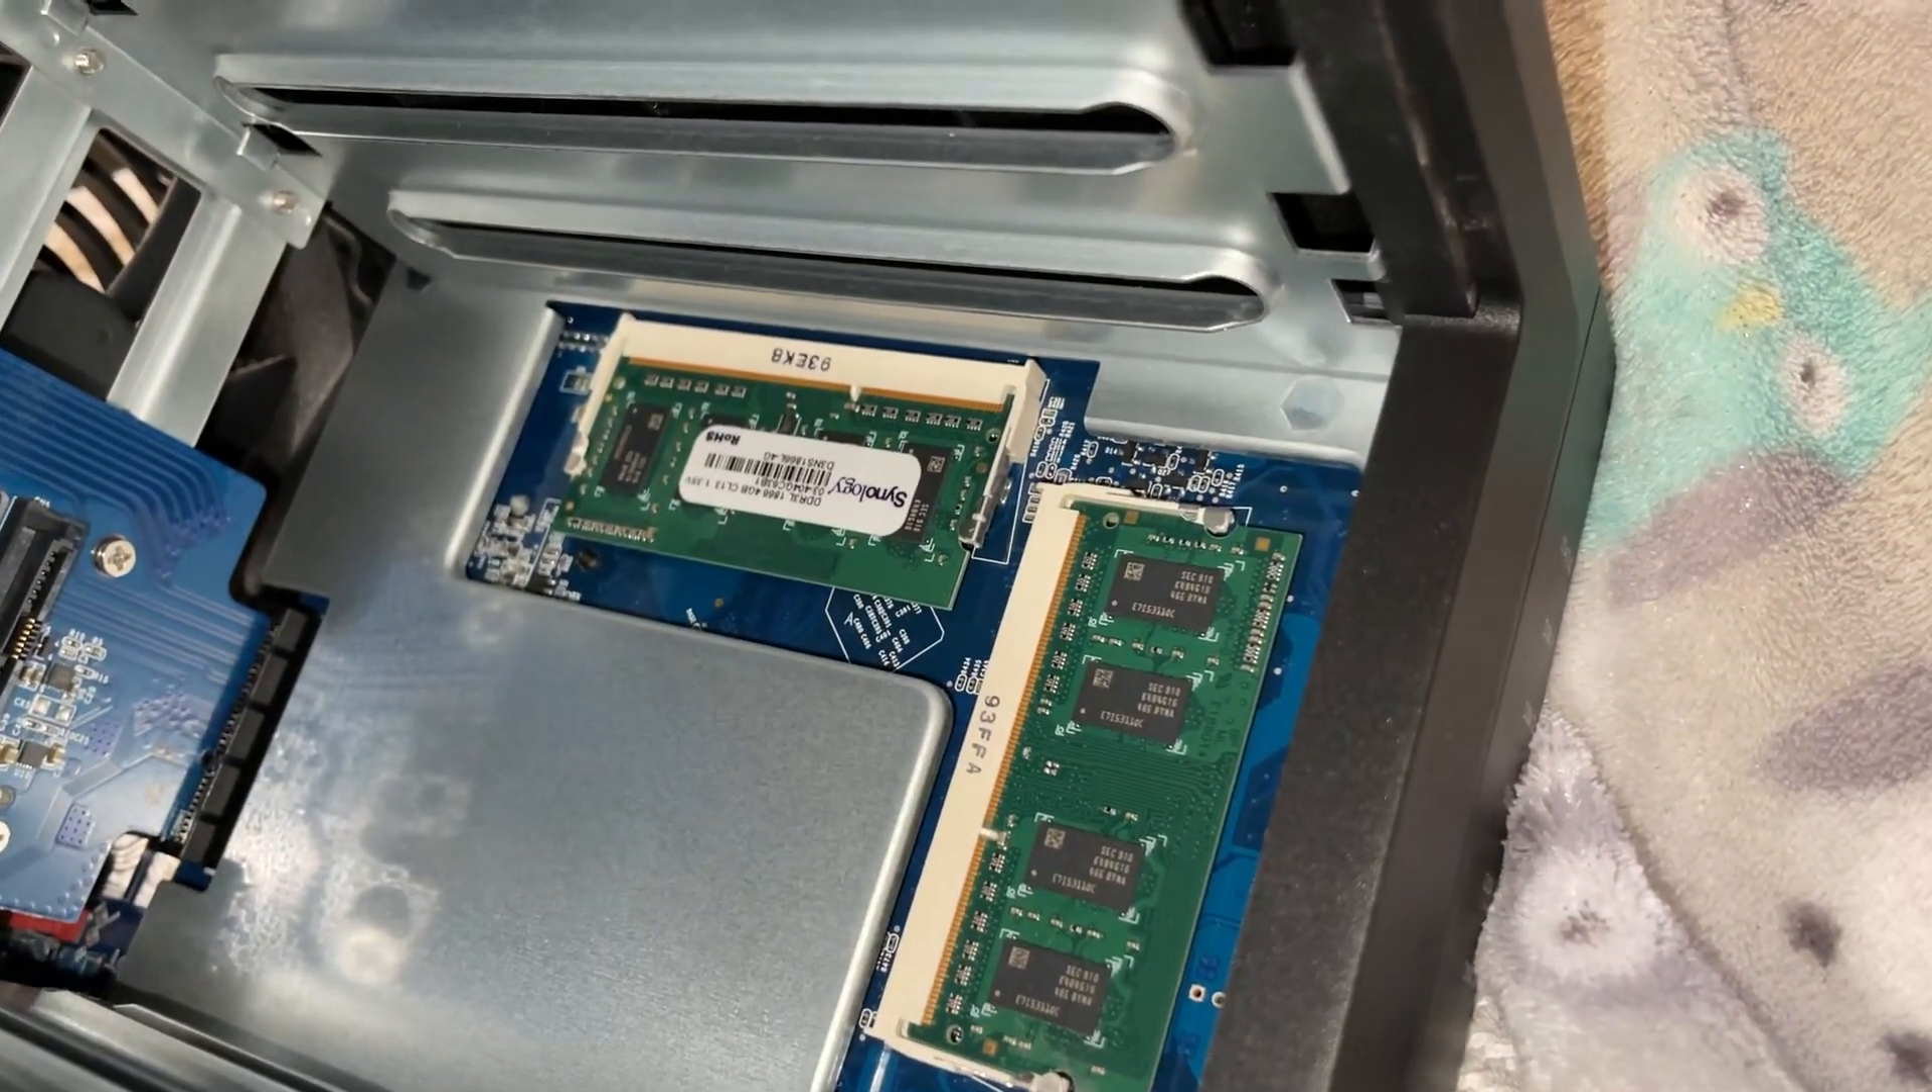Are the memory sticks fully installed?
Yes.